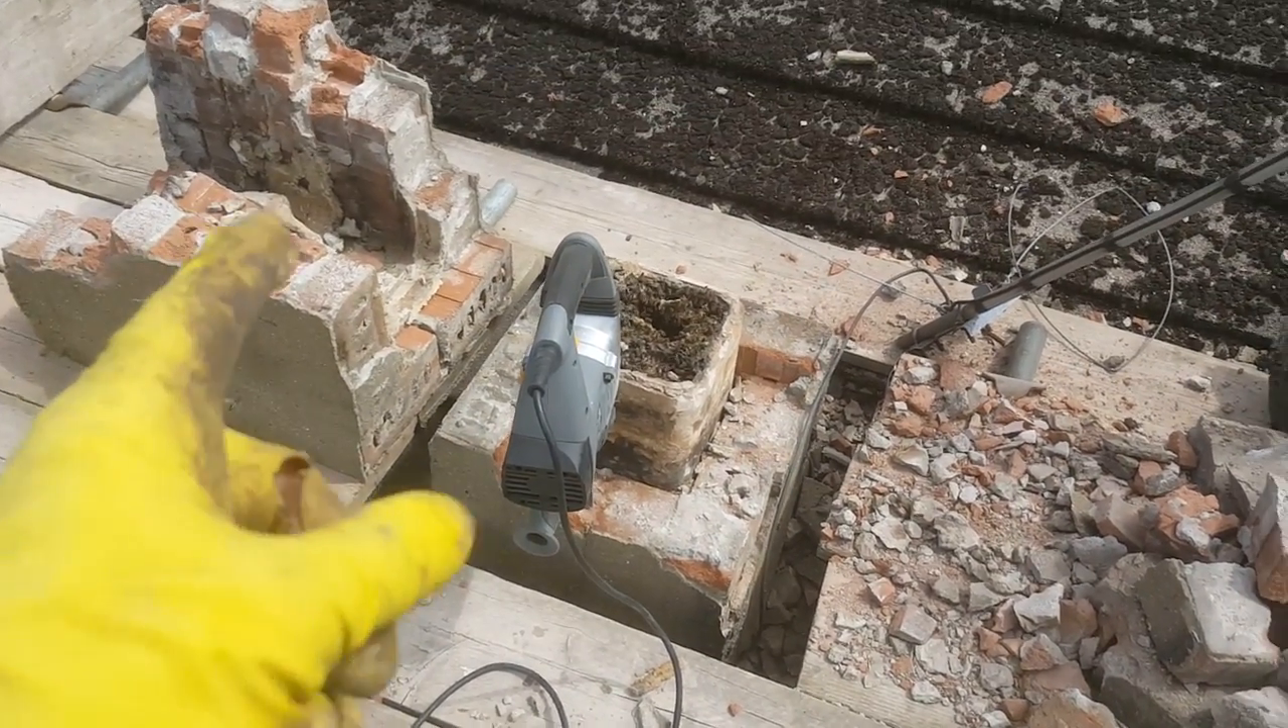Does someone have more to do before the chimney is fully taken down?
Yes.